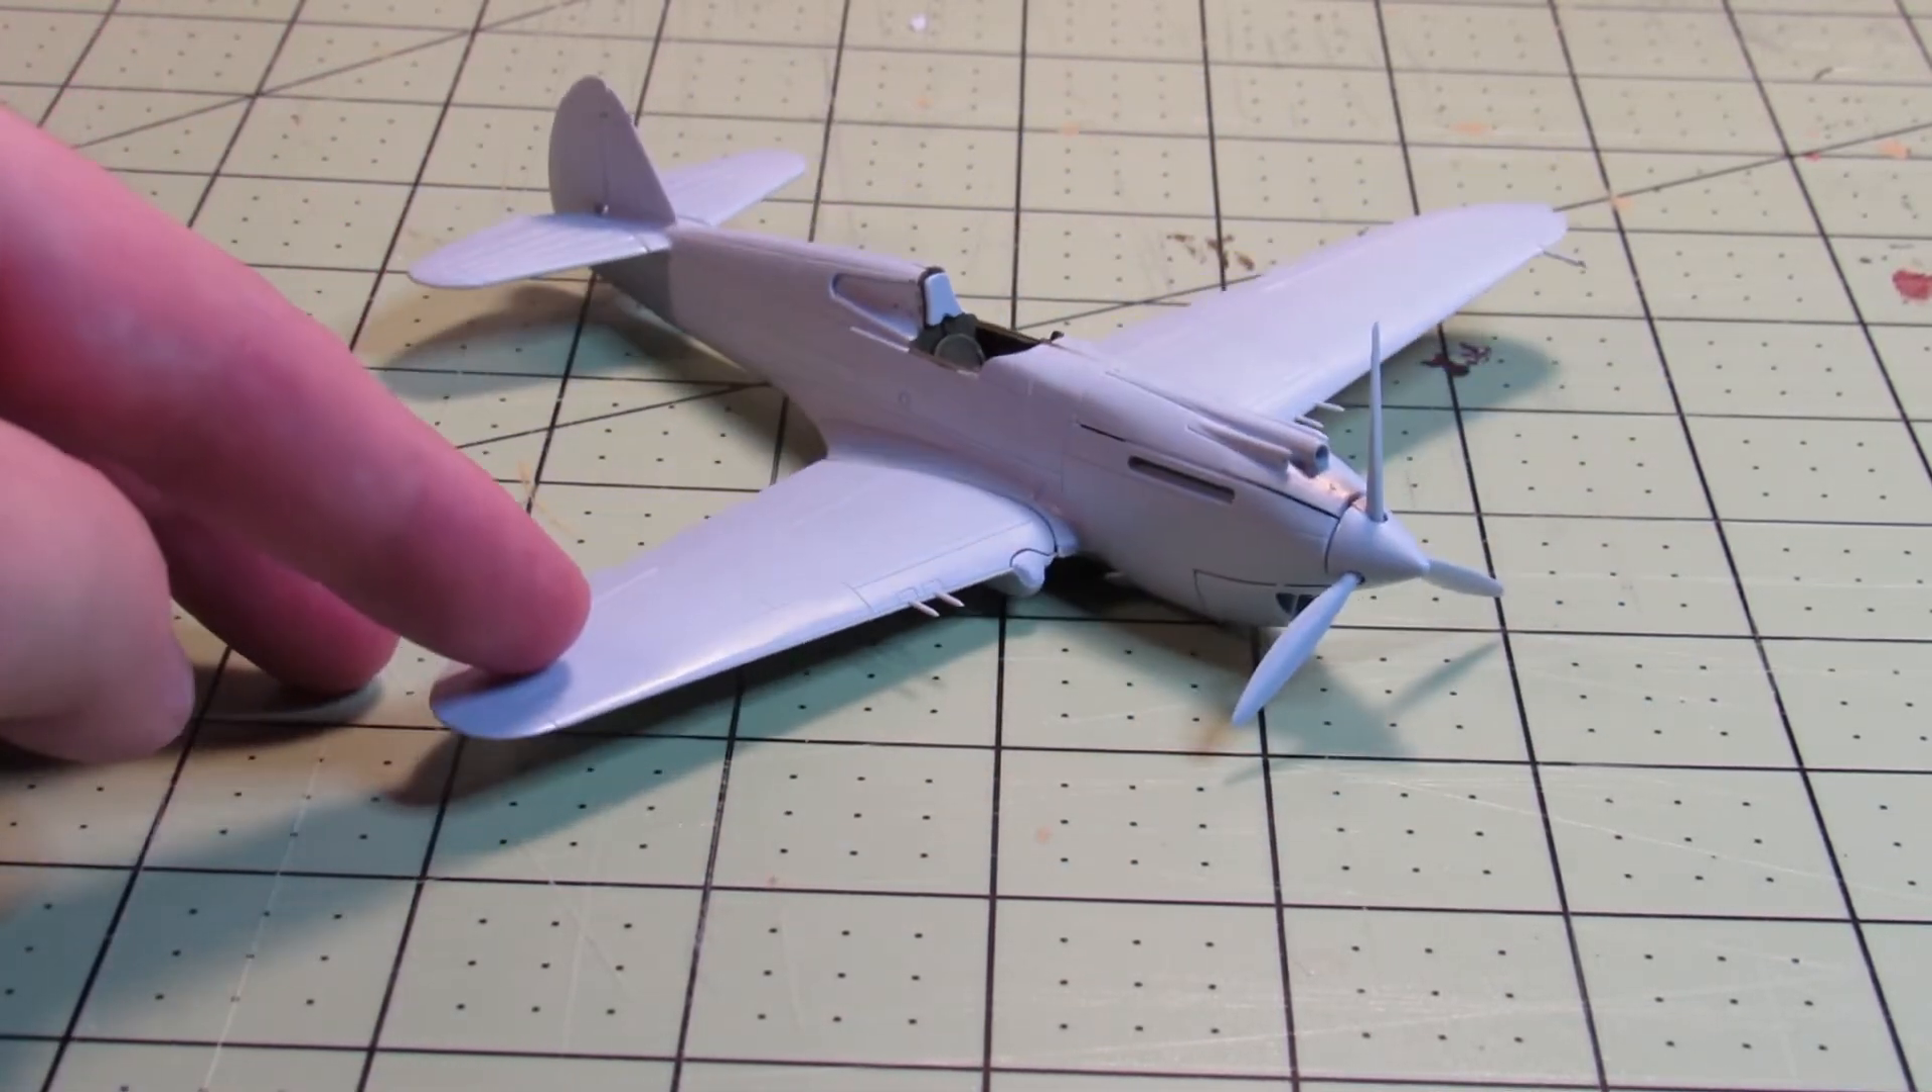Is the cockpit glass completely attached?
No.